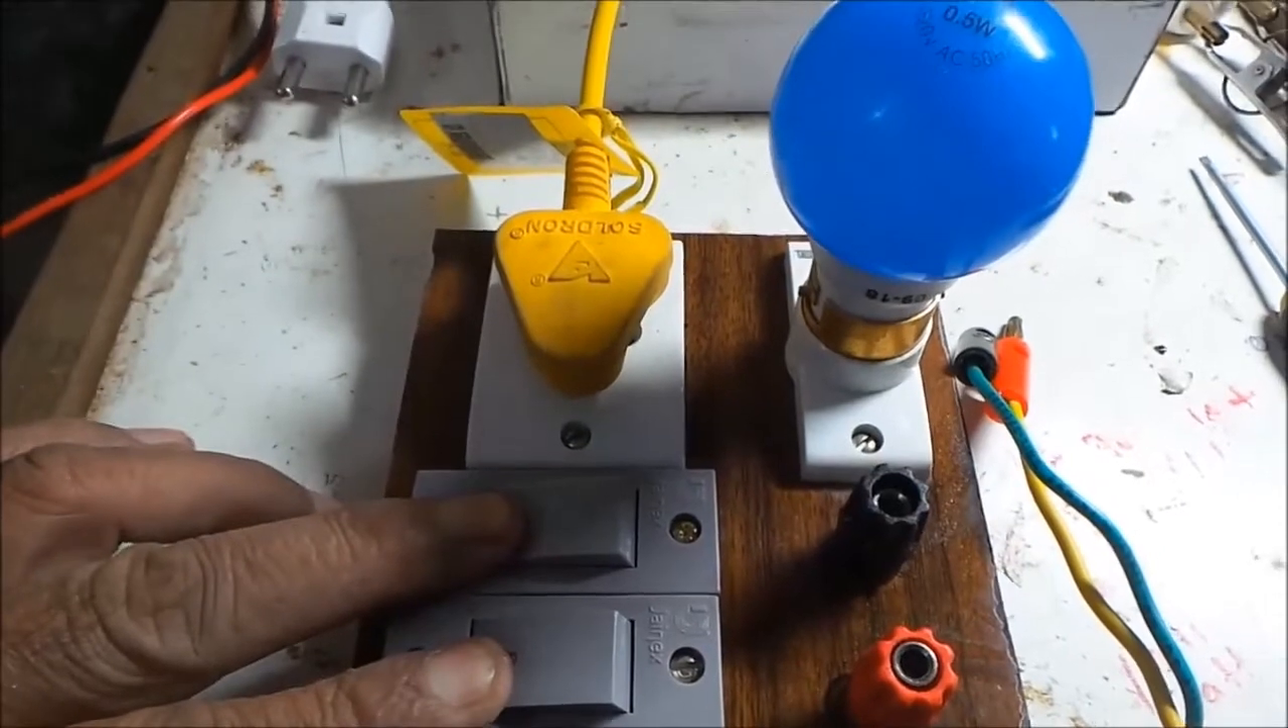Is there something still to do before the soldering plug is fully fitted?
No.